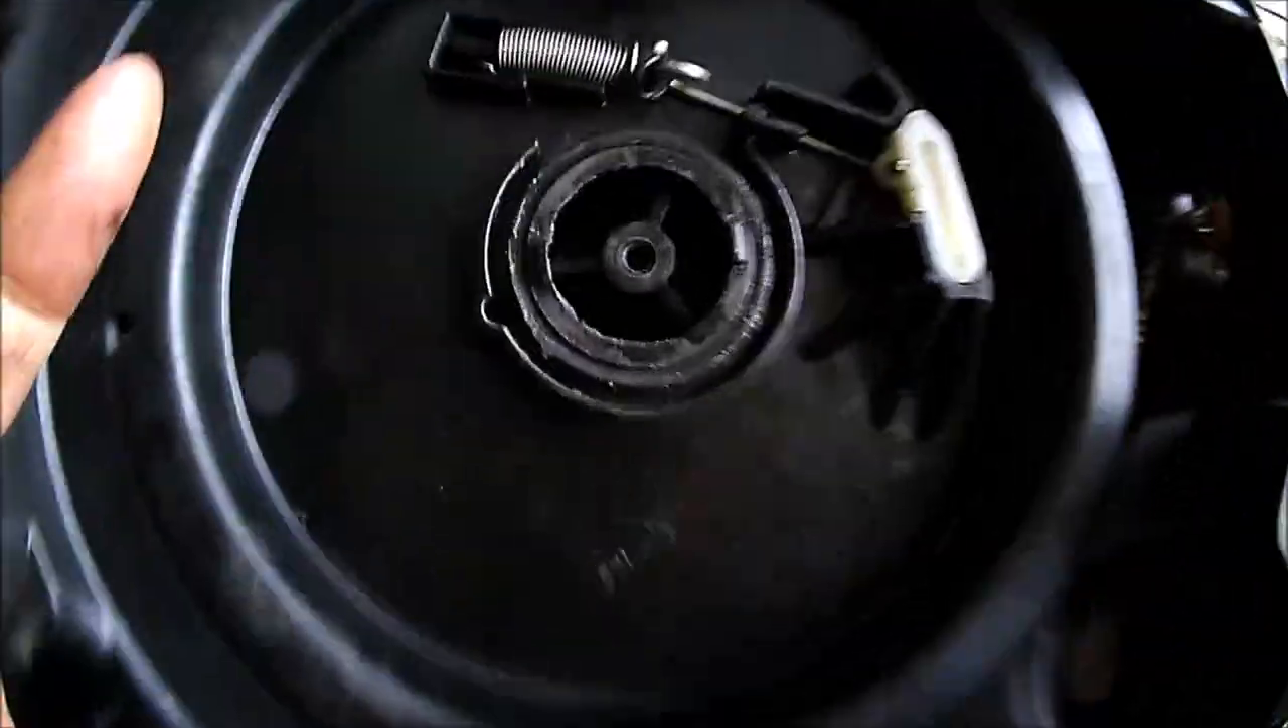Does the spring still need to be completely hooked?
No.